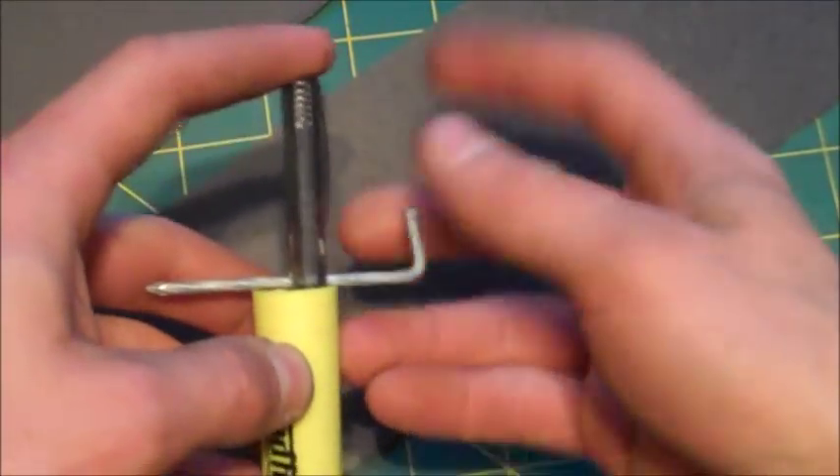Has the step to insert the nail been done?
Yes.